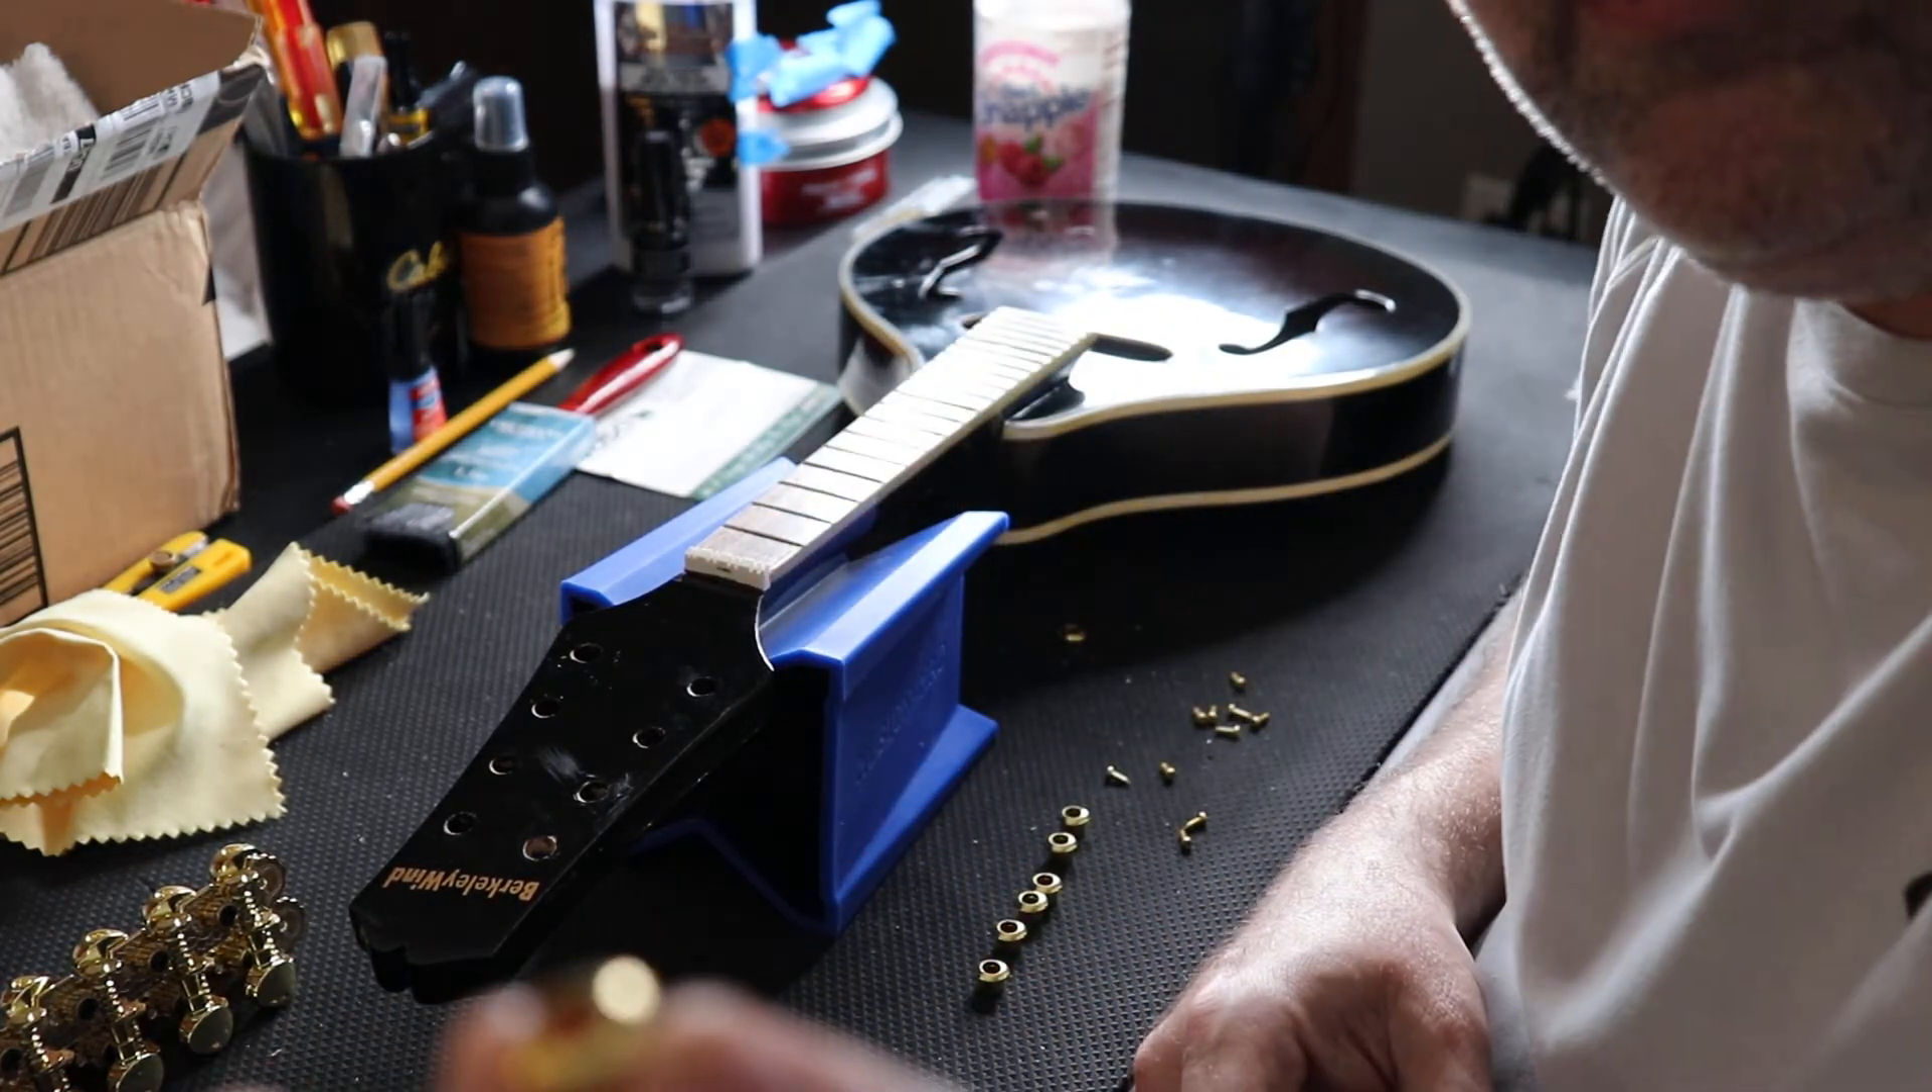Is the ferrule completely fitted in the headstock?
No.